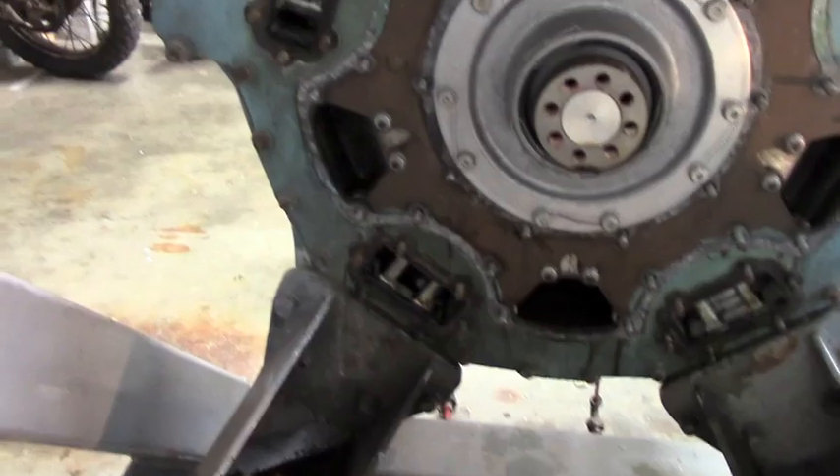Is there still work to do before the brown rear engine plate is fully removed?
Yes.